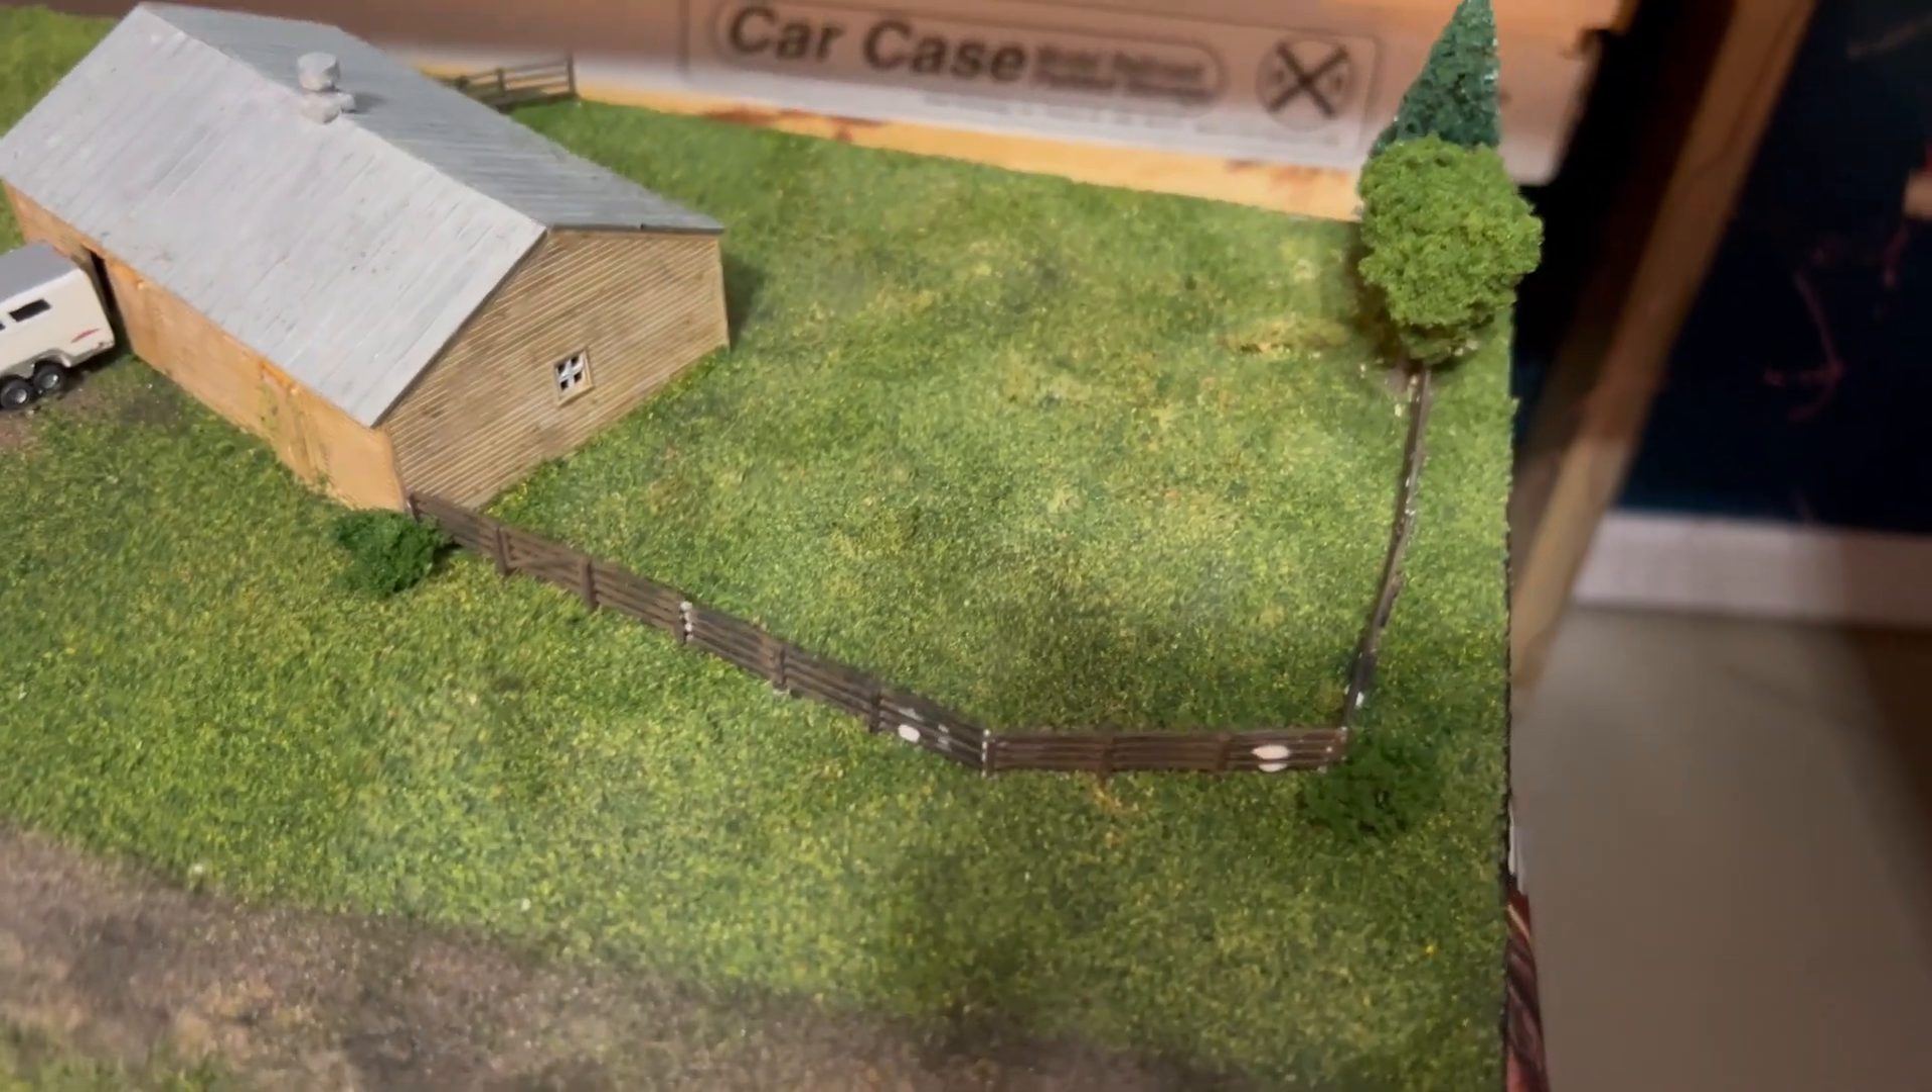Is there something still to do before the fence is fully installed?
No.